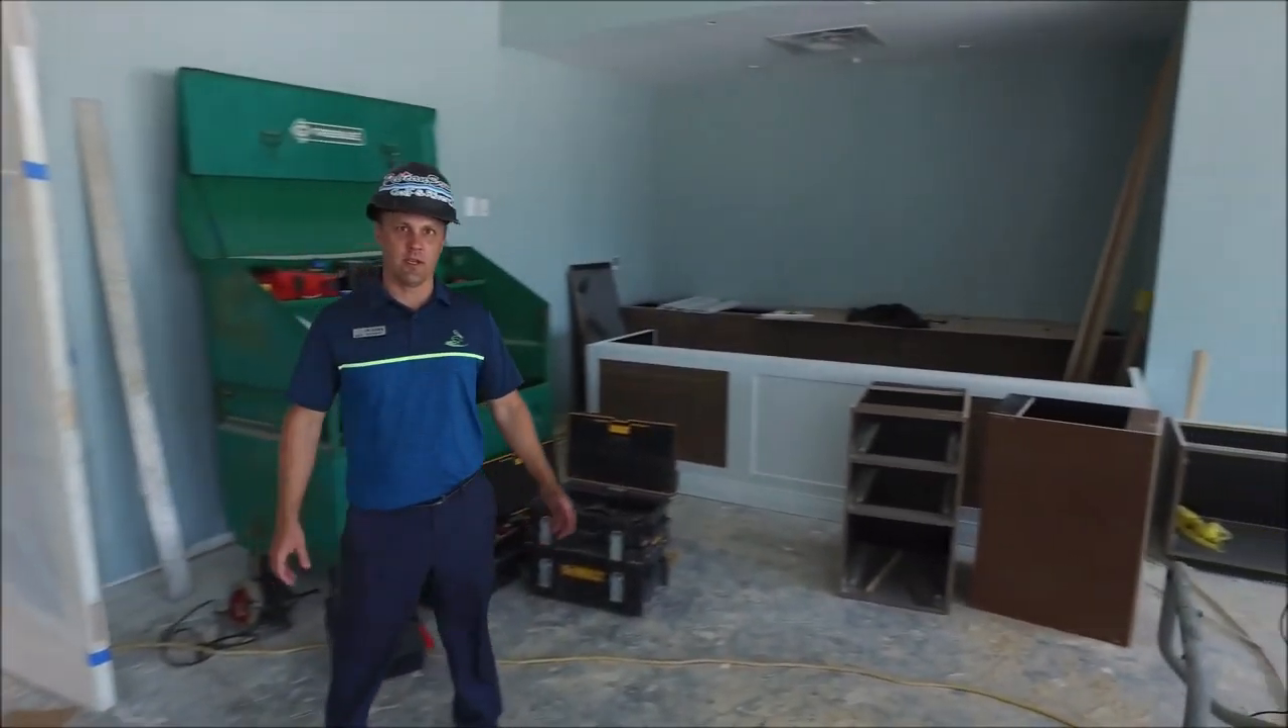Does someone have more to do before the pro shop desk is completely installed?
Yes.